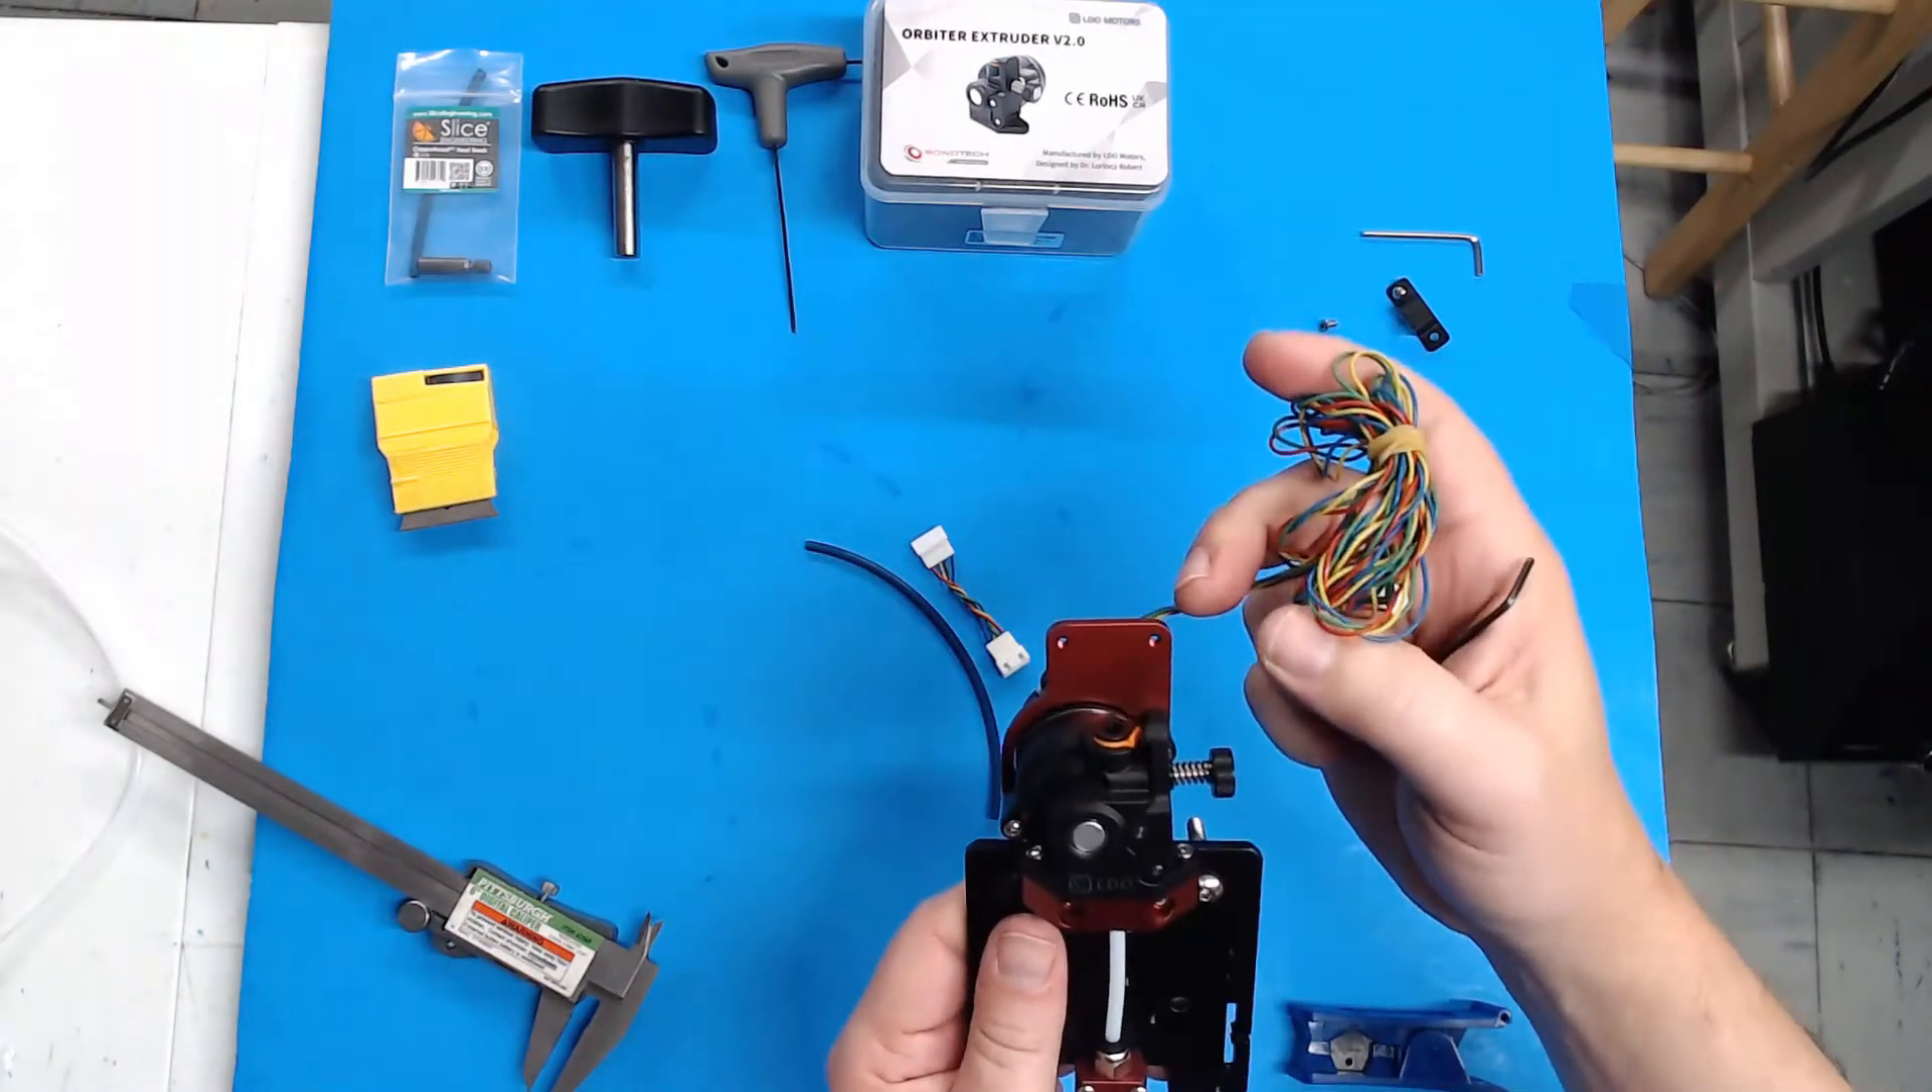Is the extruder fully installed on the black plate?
Yes.